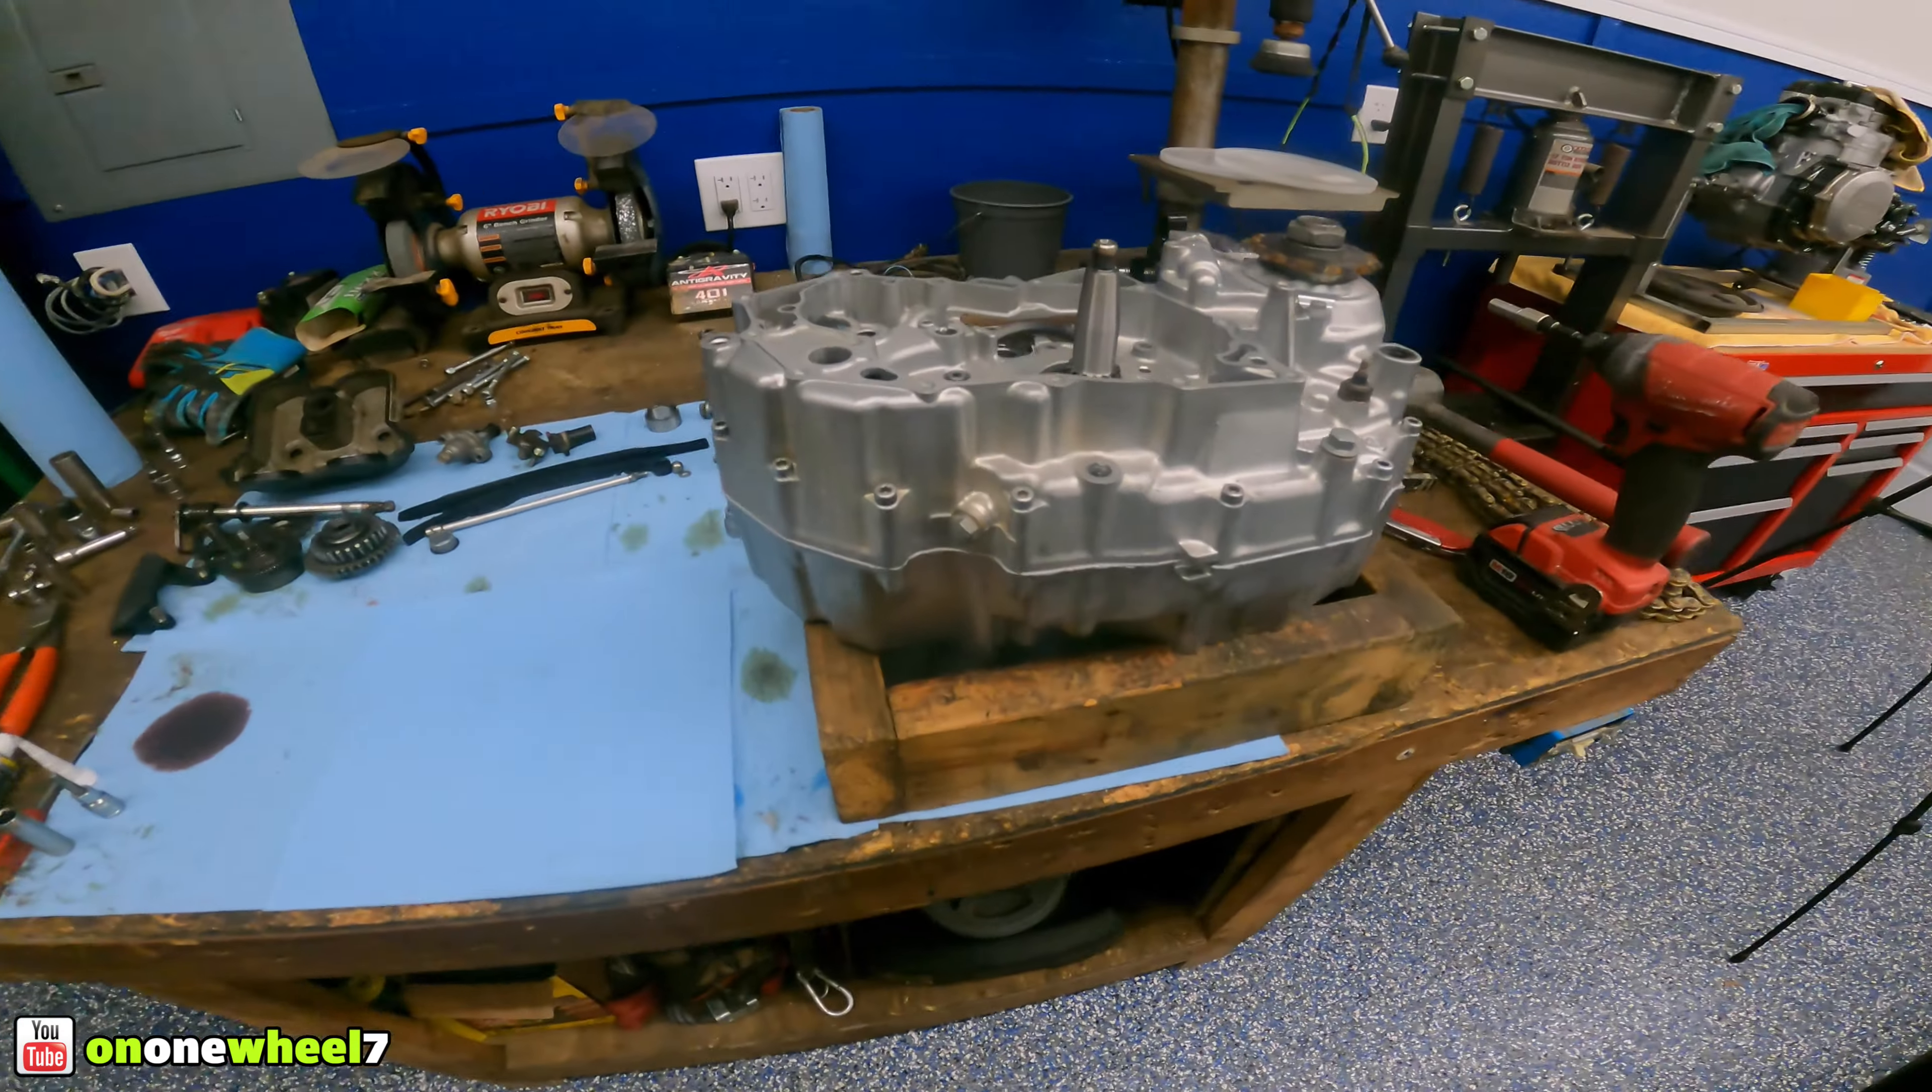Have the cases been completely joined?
Yes.